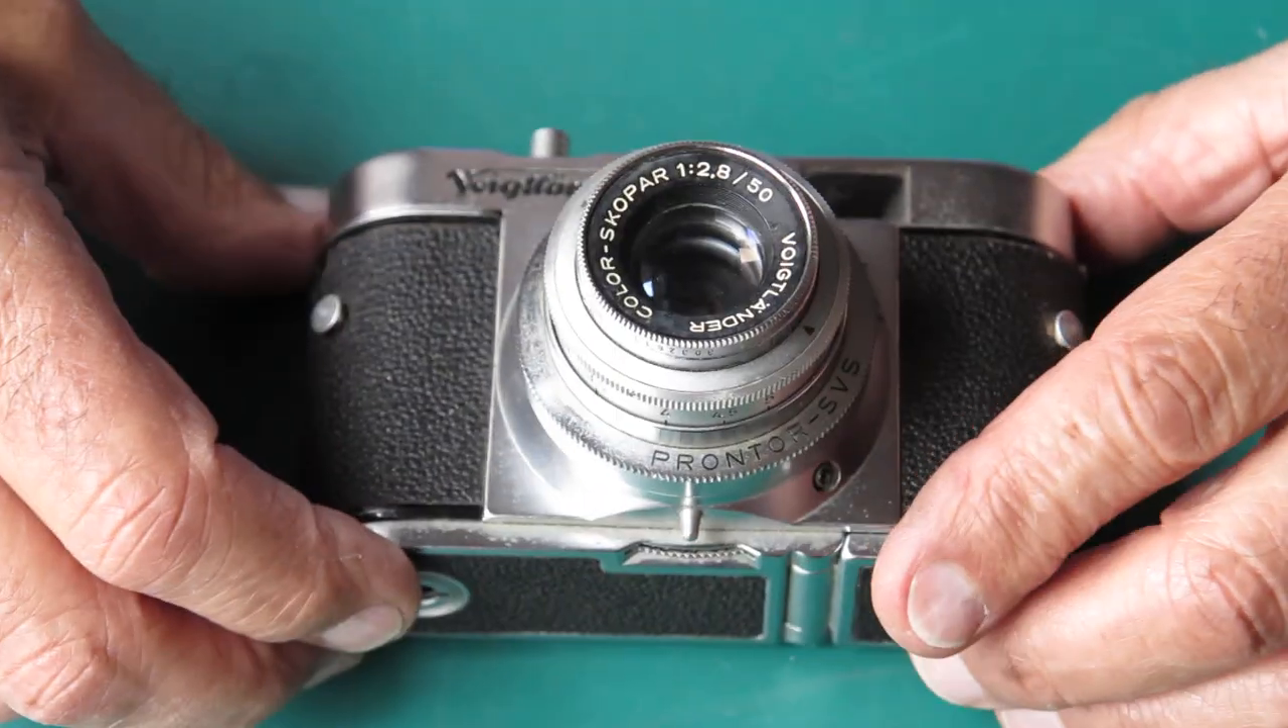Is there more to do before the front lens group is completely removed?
Yes.